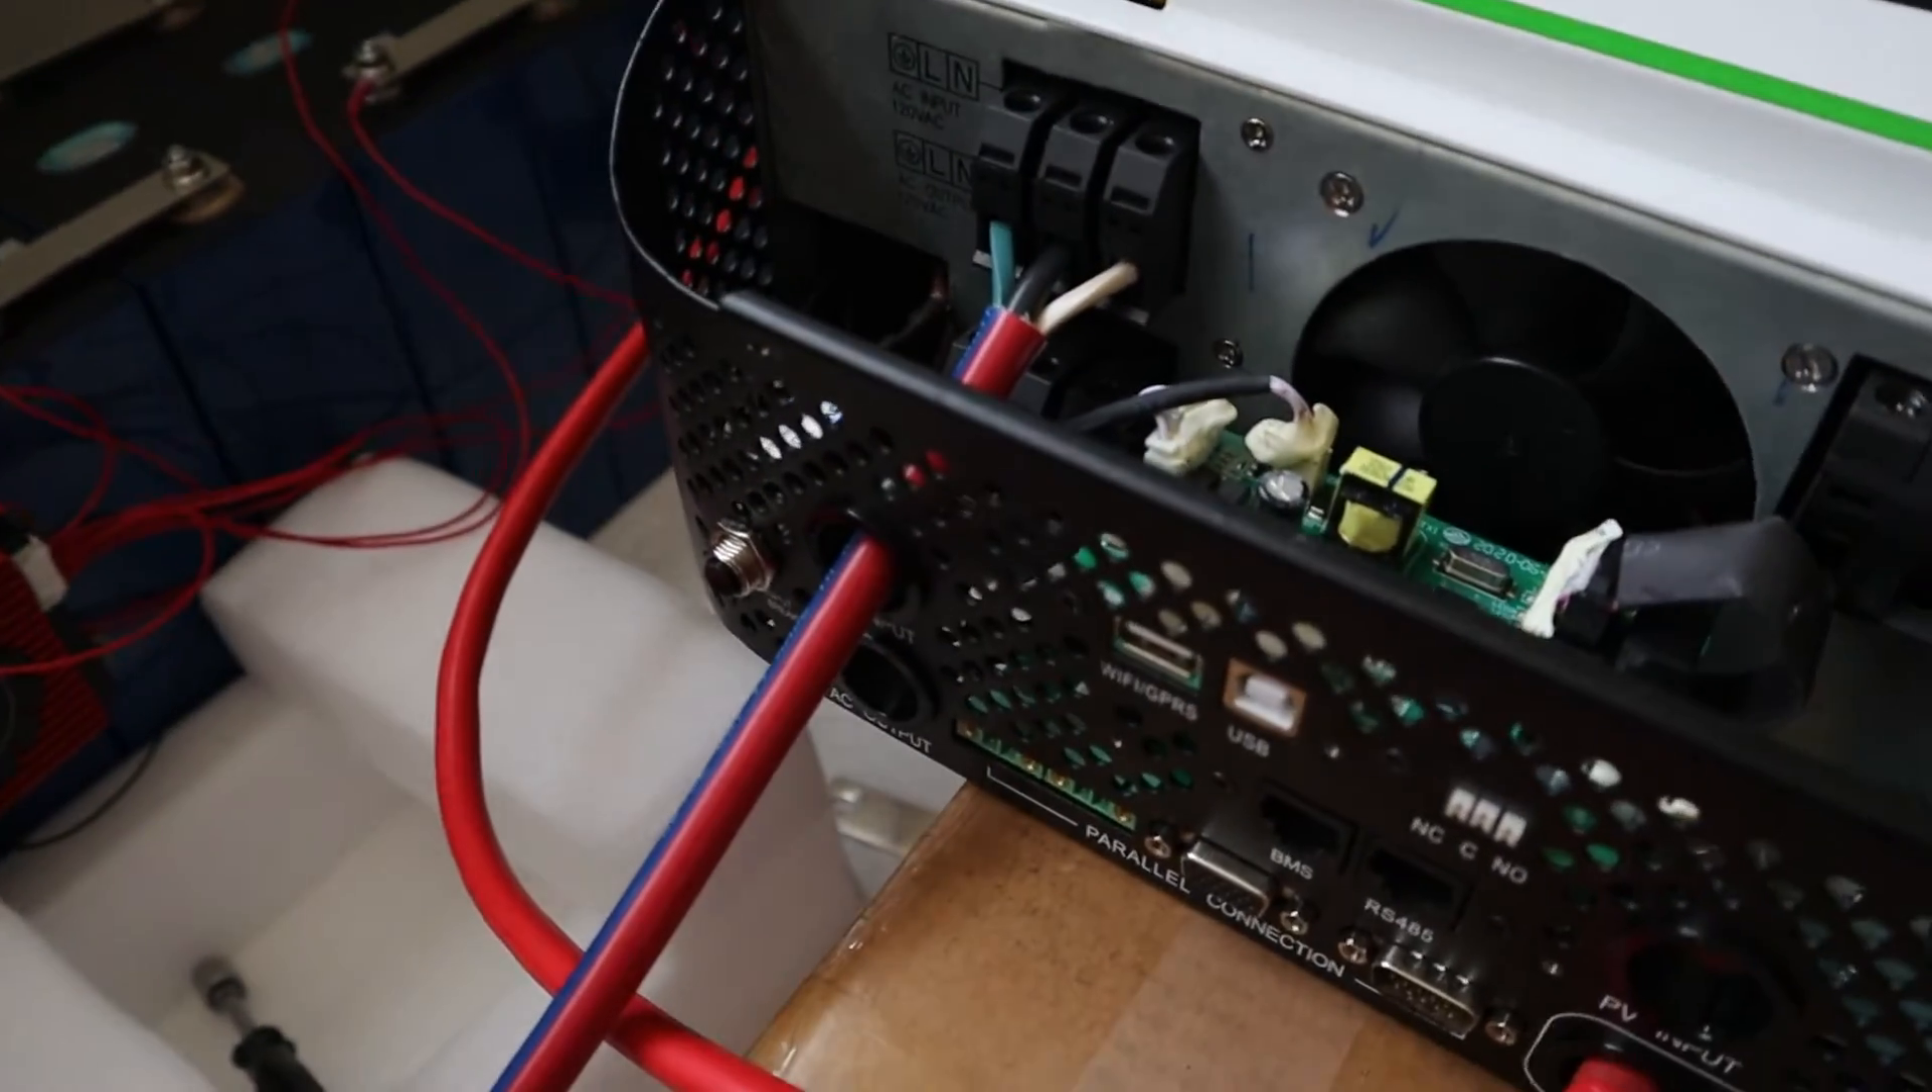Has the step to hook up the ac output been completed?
No.